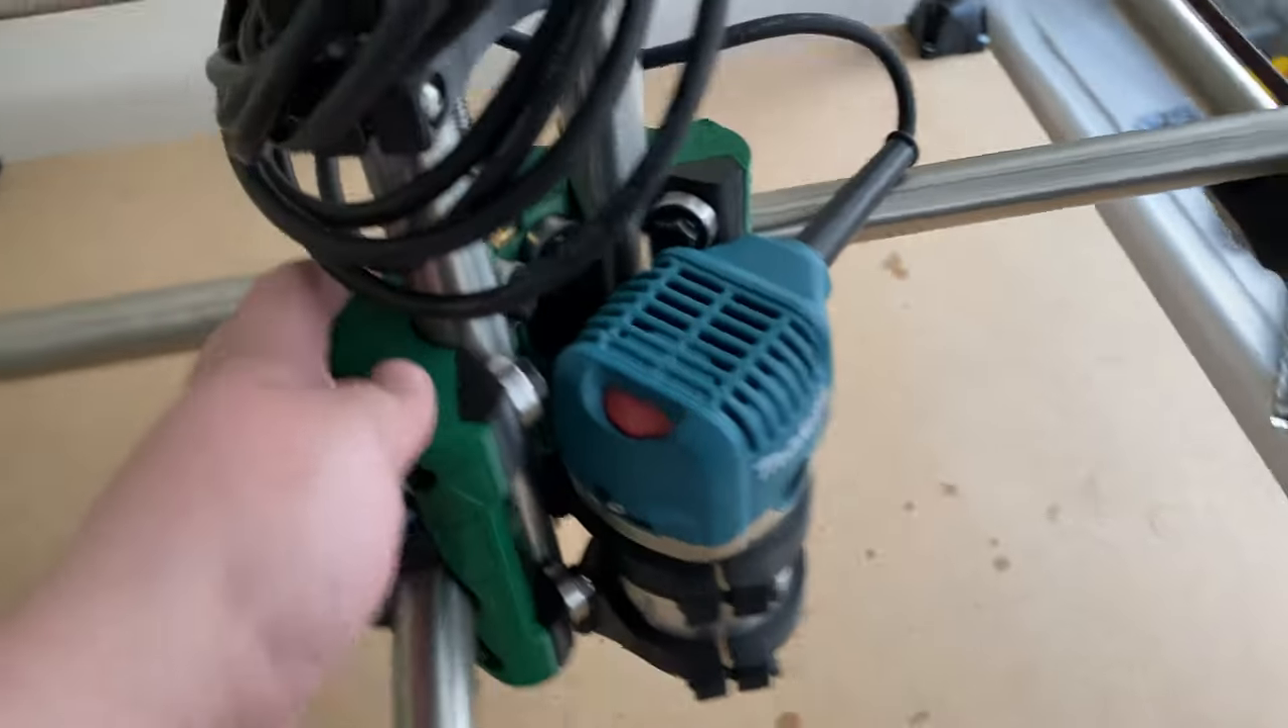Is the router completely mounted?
Yes.